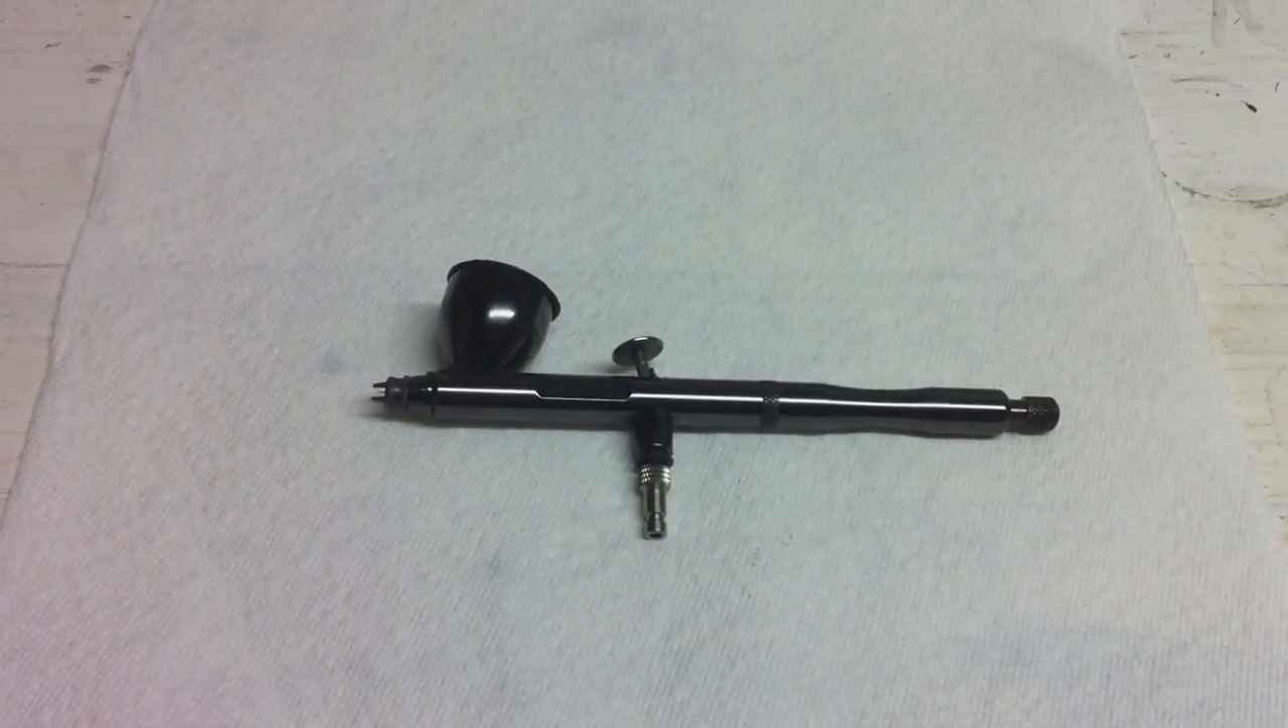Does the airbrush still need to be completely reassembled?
No.